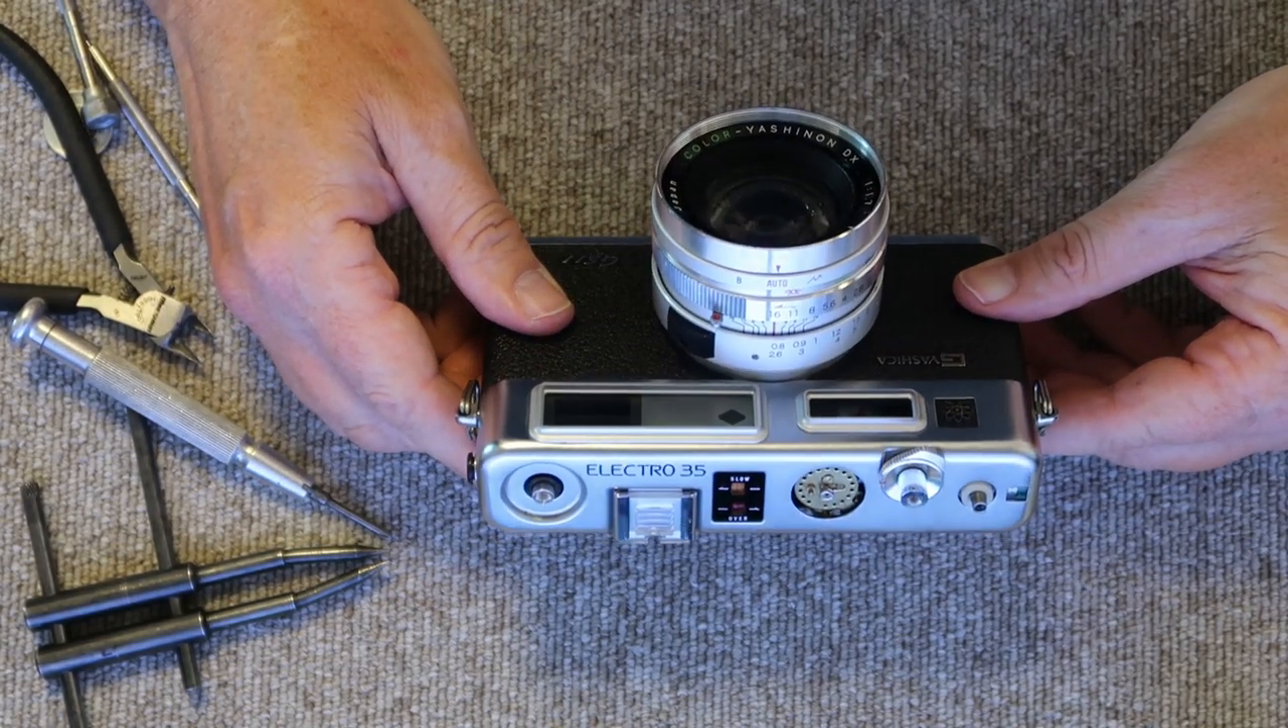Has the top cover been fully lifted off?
No.